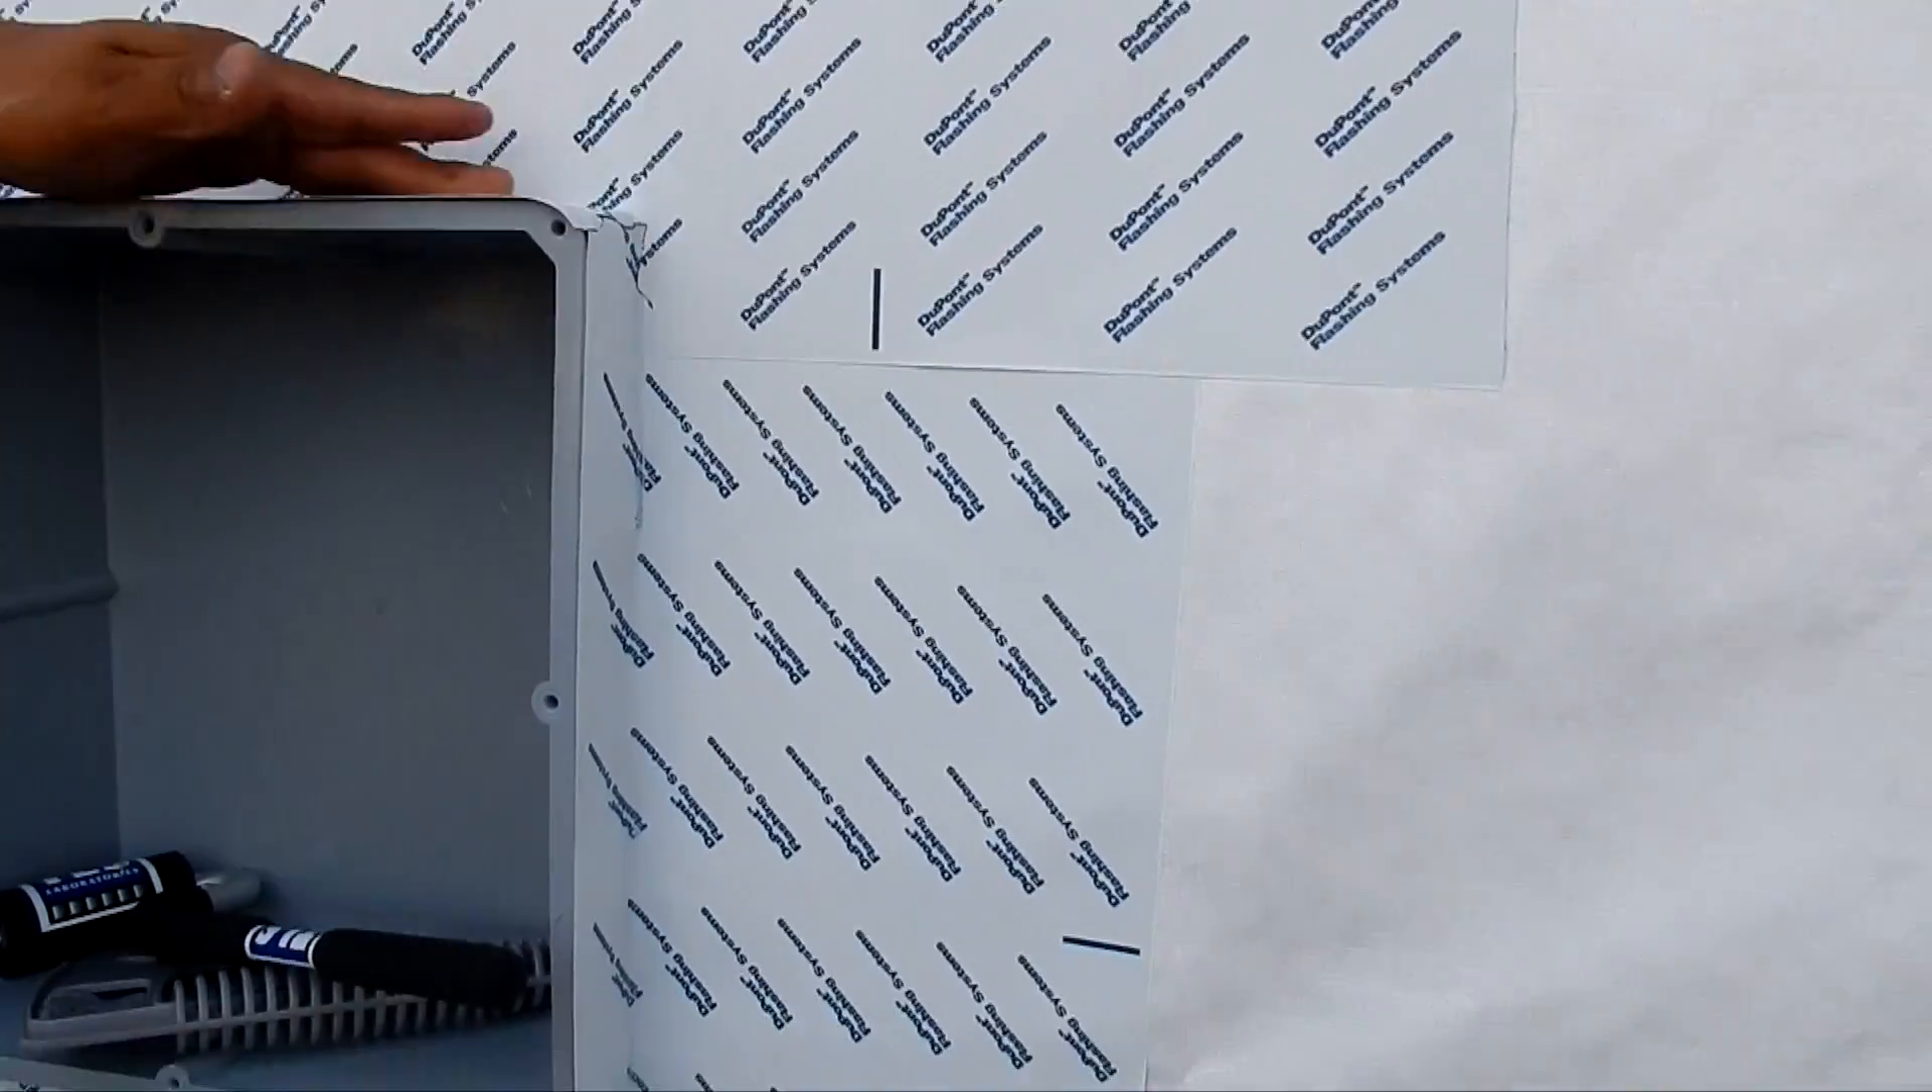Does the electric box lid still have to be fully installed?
Yes.